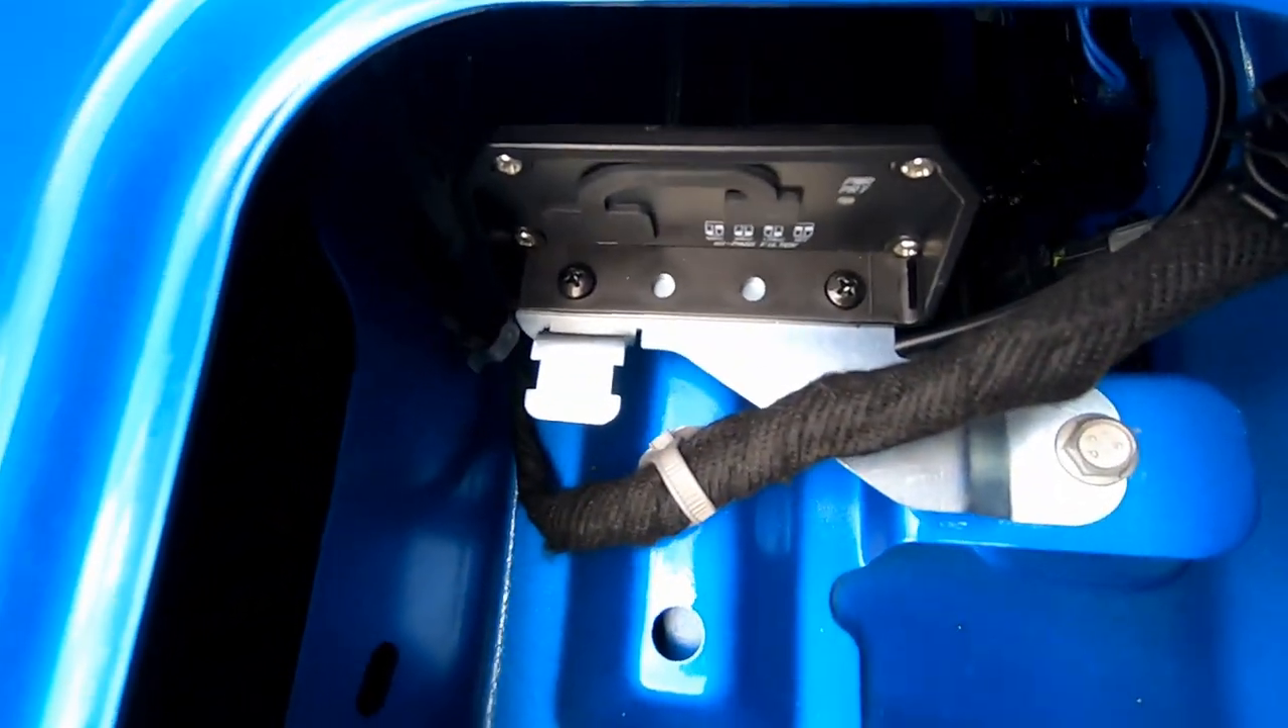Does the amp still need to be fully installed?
No.